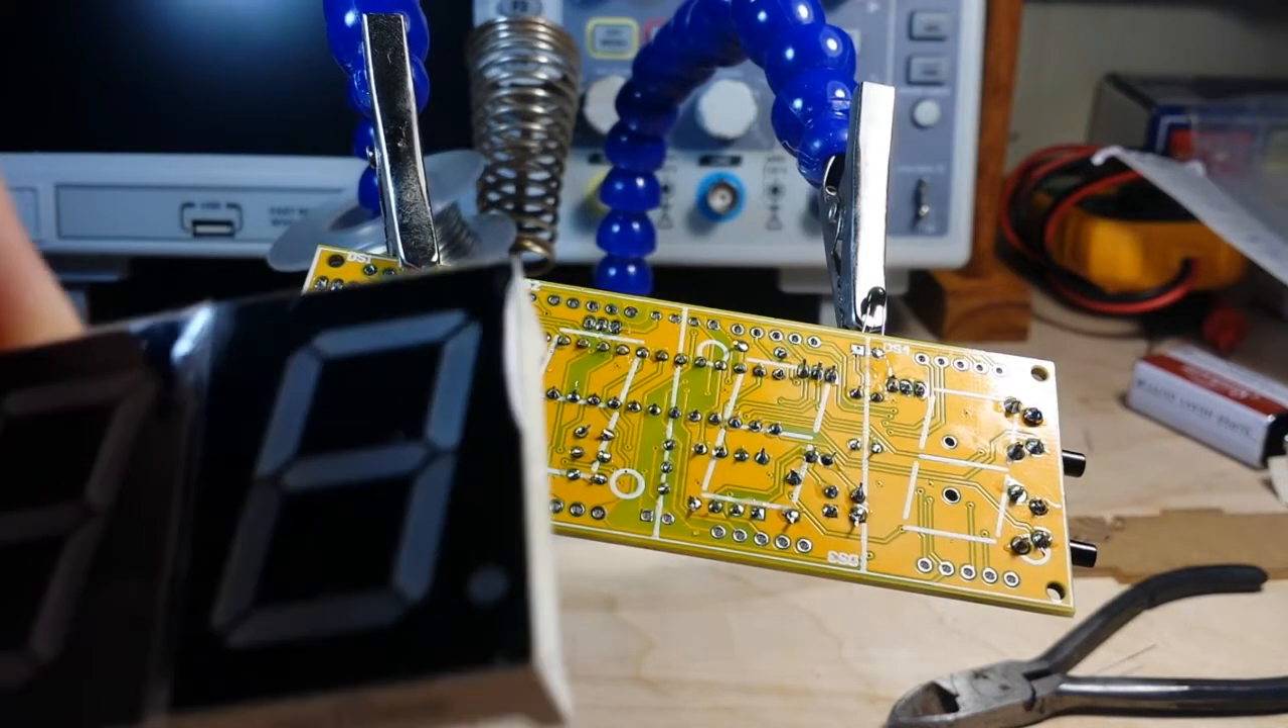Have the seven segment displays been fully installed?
No.